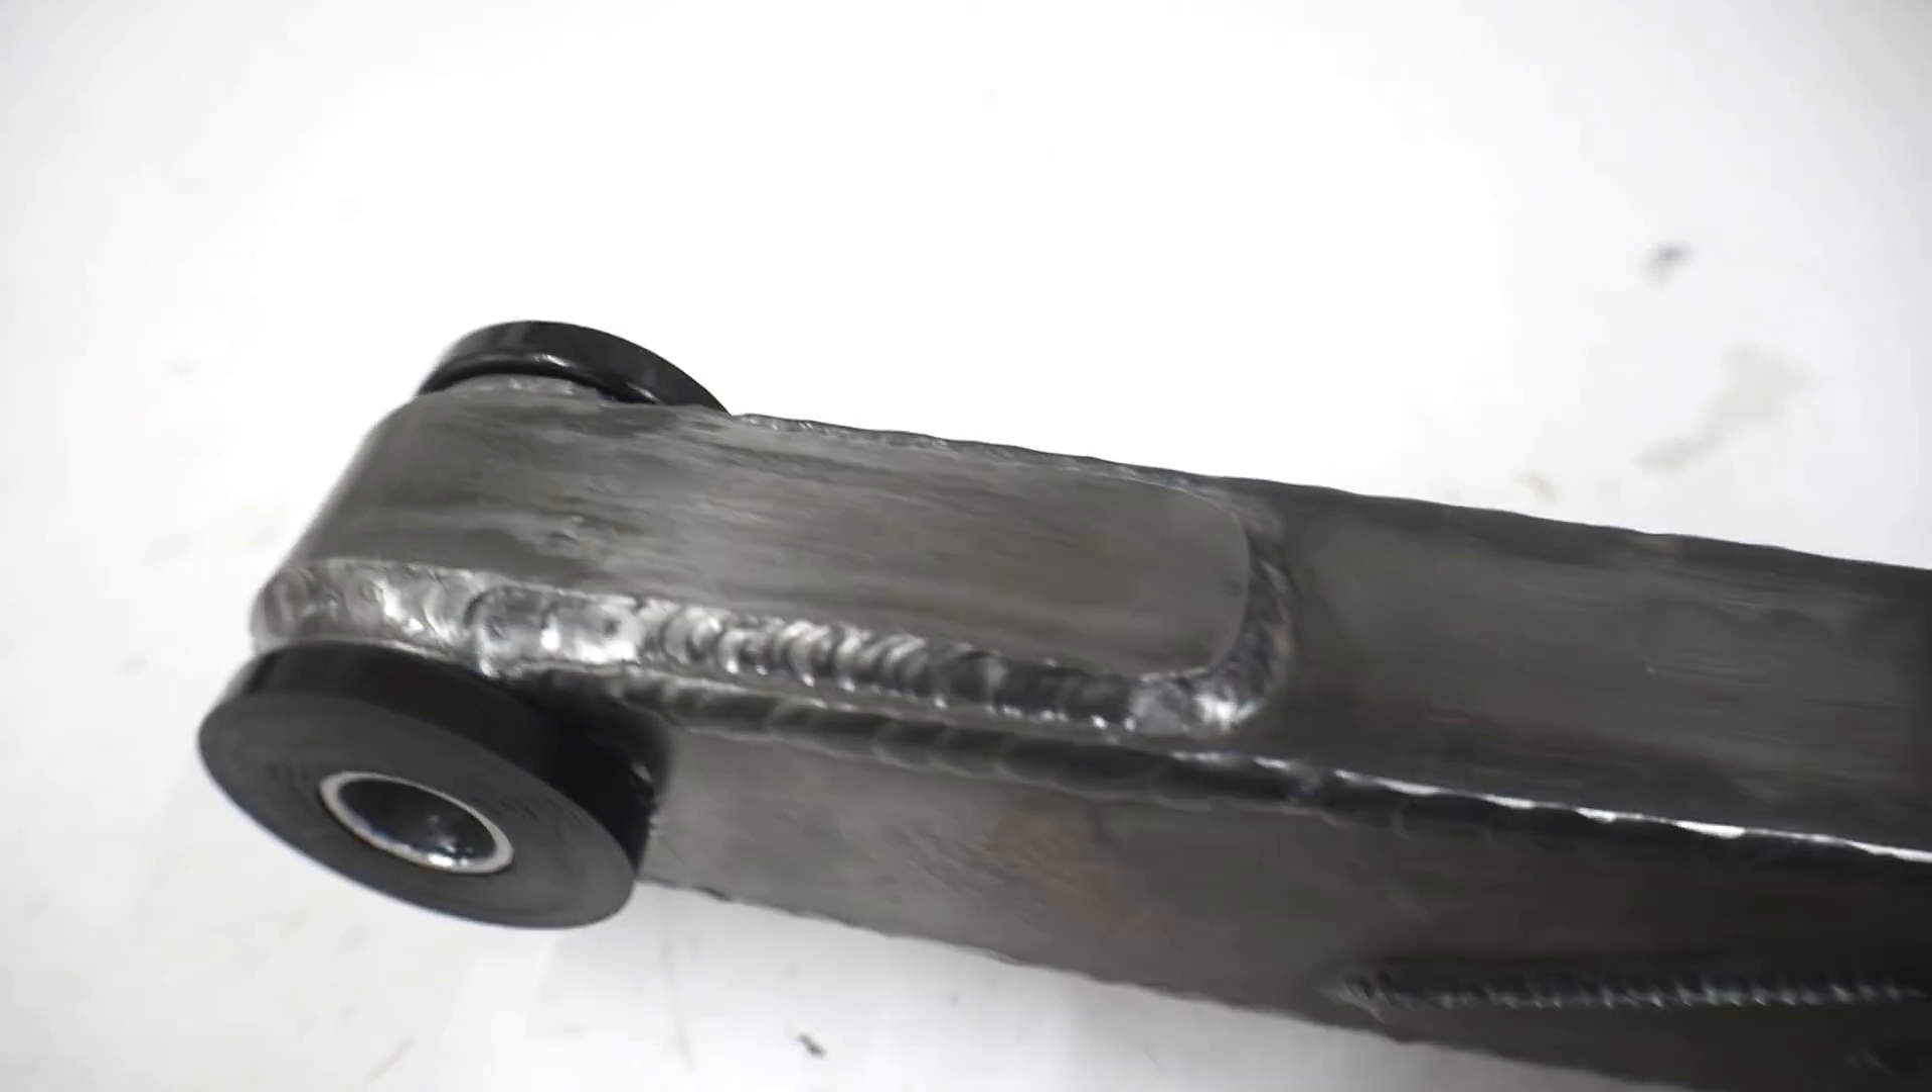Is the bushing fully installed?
Yes.